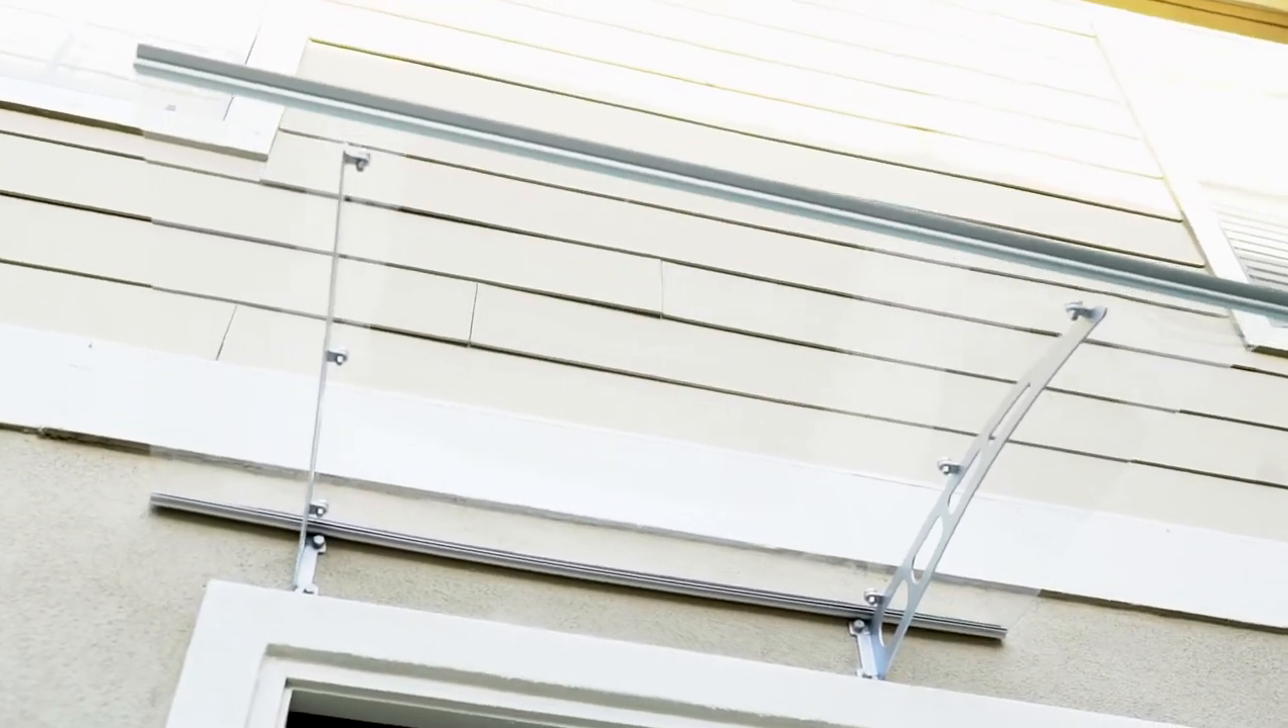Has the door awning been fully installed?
Yes.